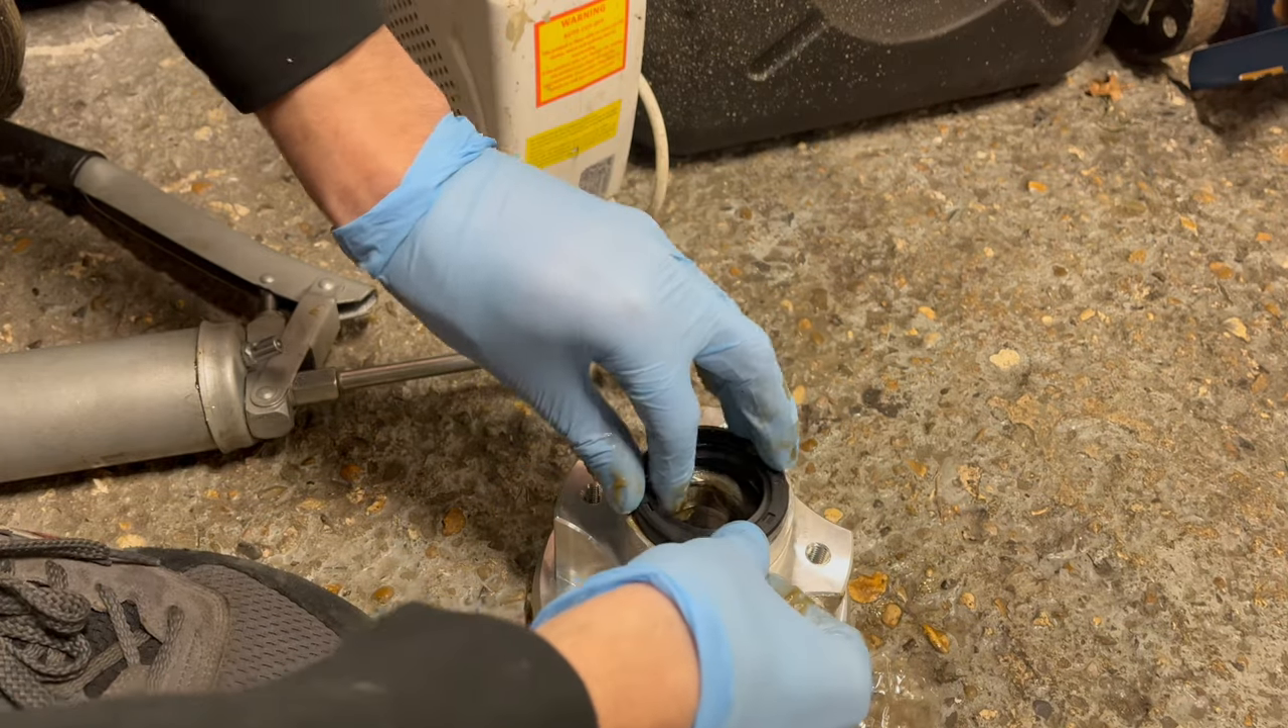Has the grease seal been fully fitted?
No.